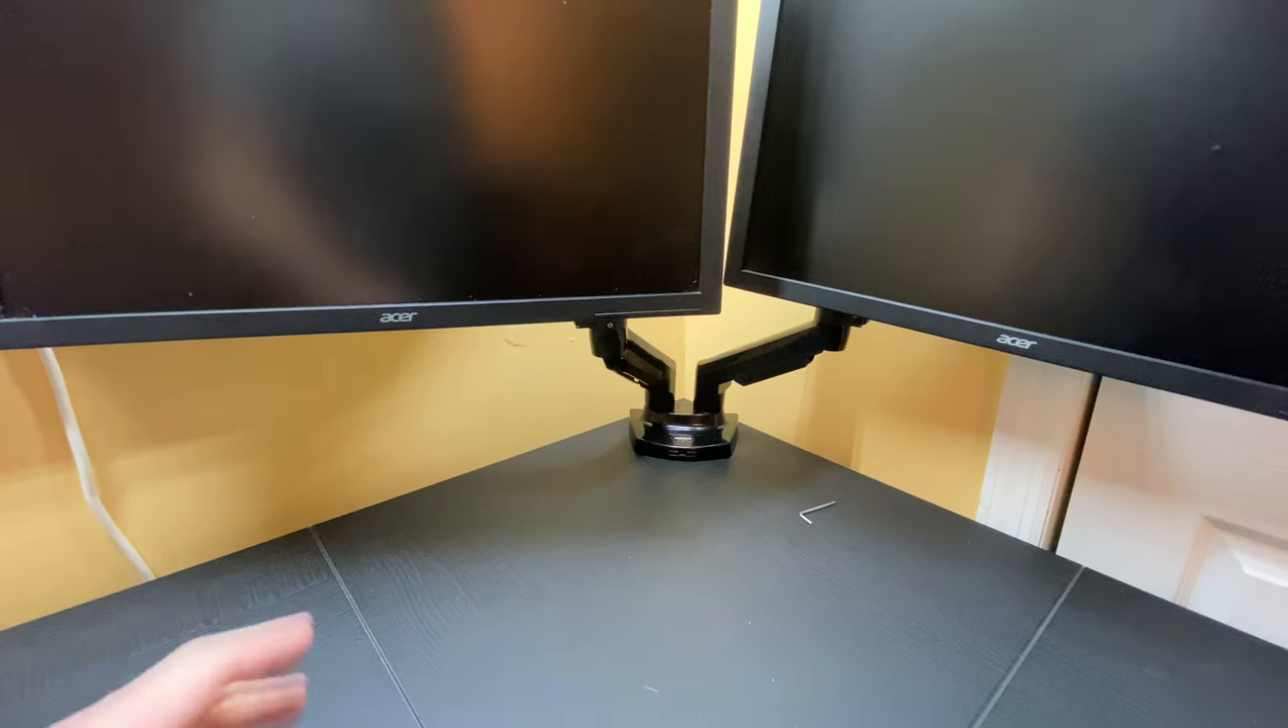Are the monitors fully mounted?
Yes.